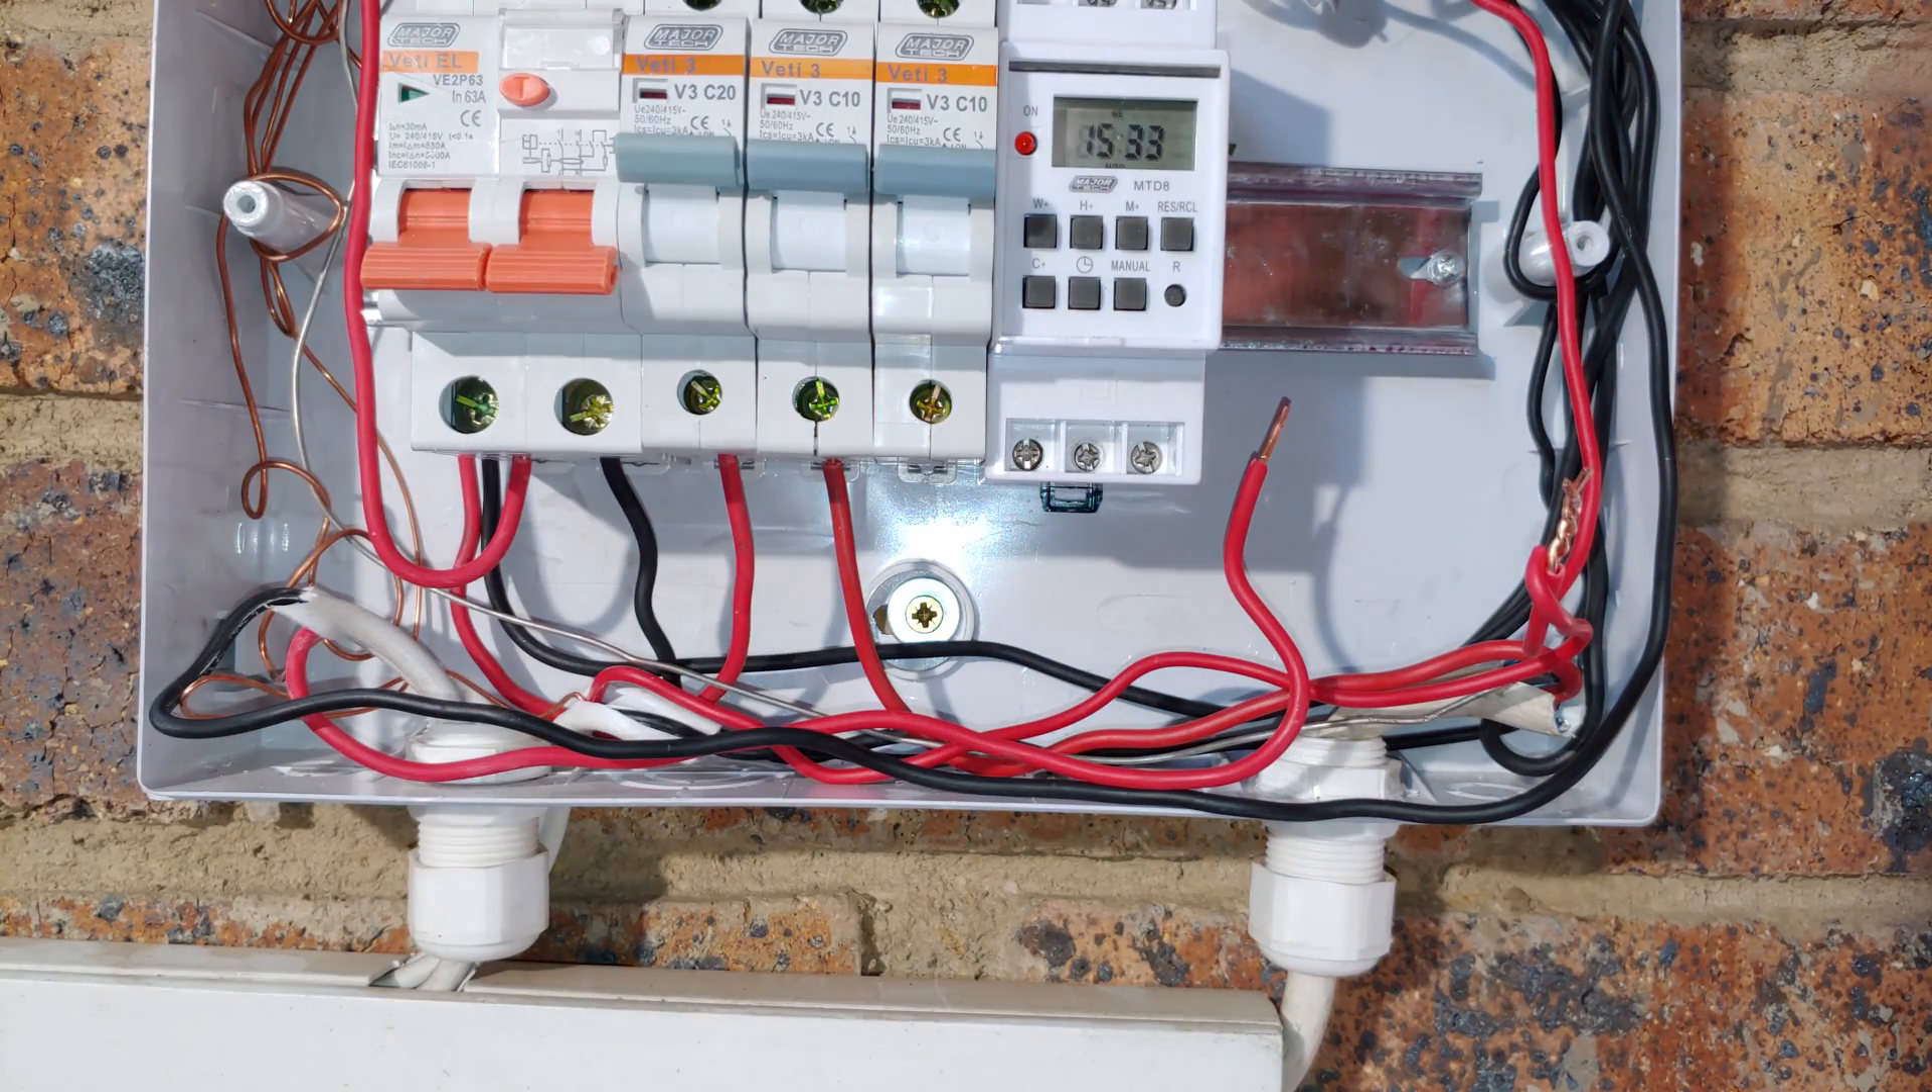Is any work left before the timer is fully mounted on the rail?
No.